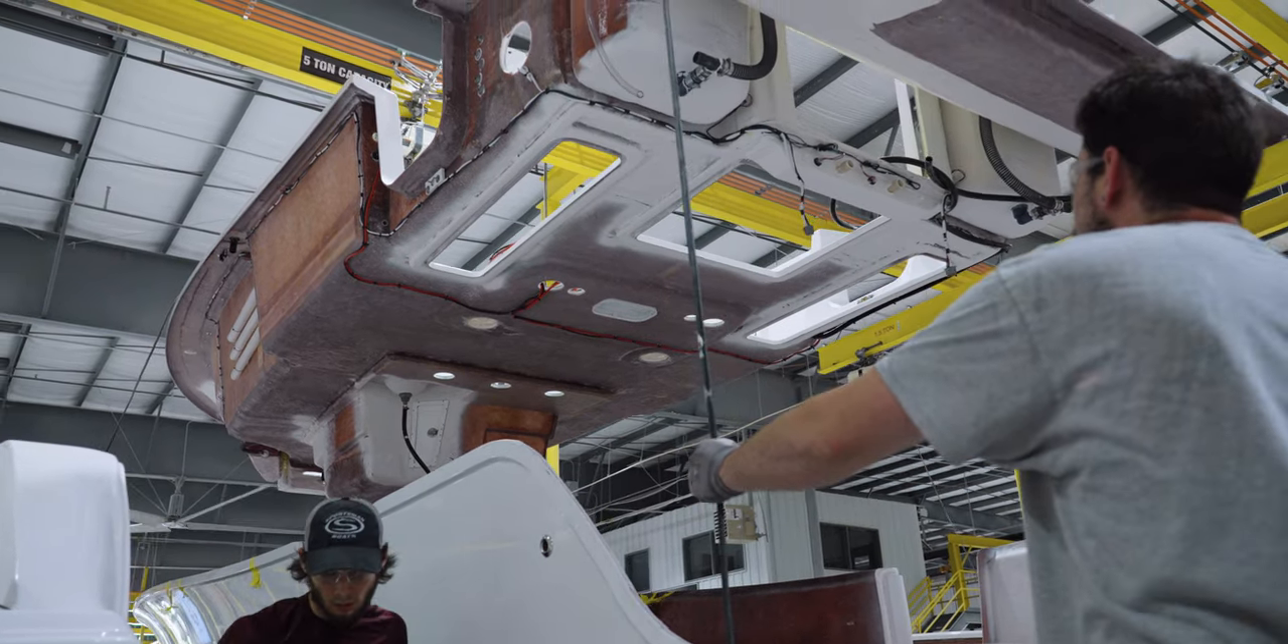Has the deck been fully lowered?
No.